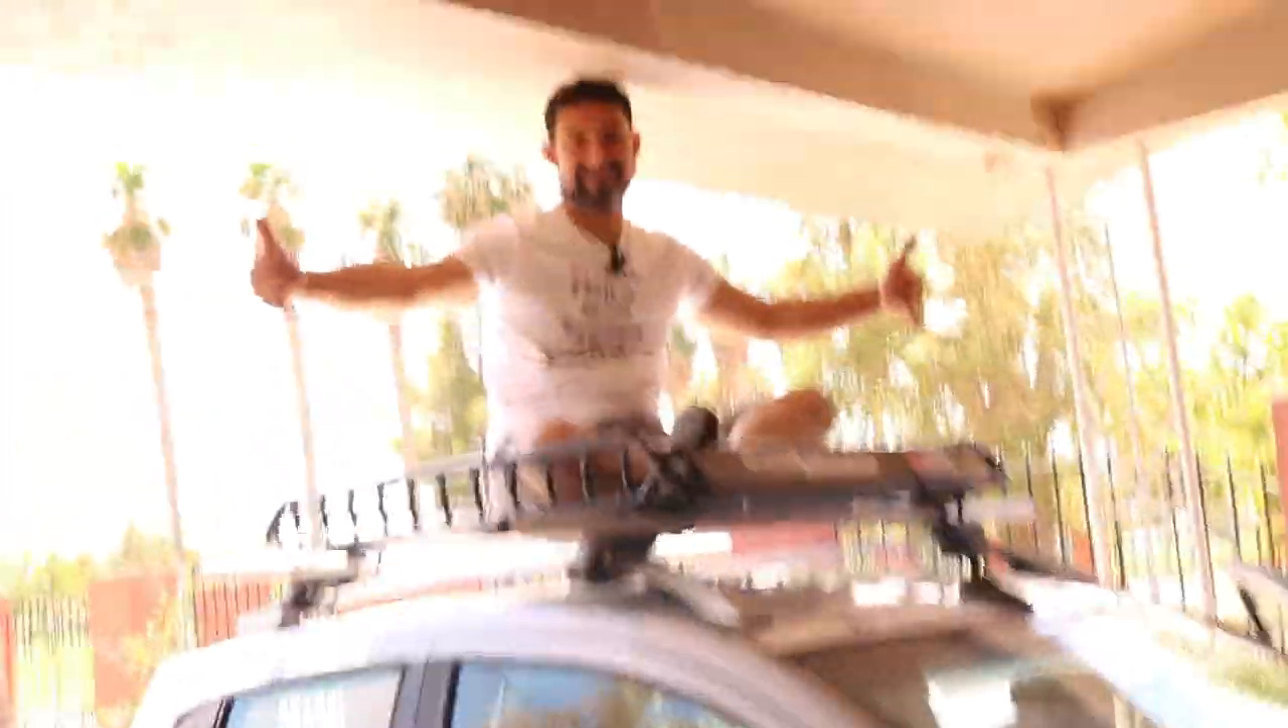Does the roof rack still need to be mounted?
No.